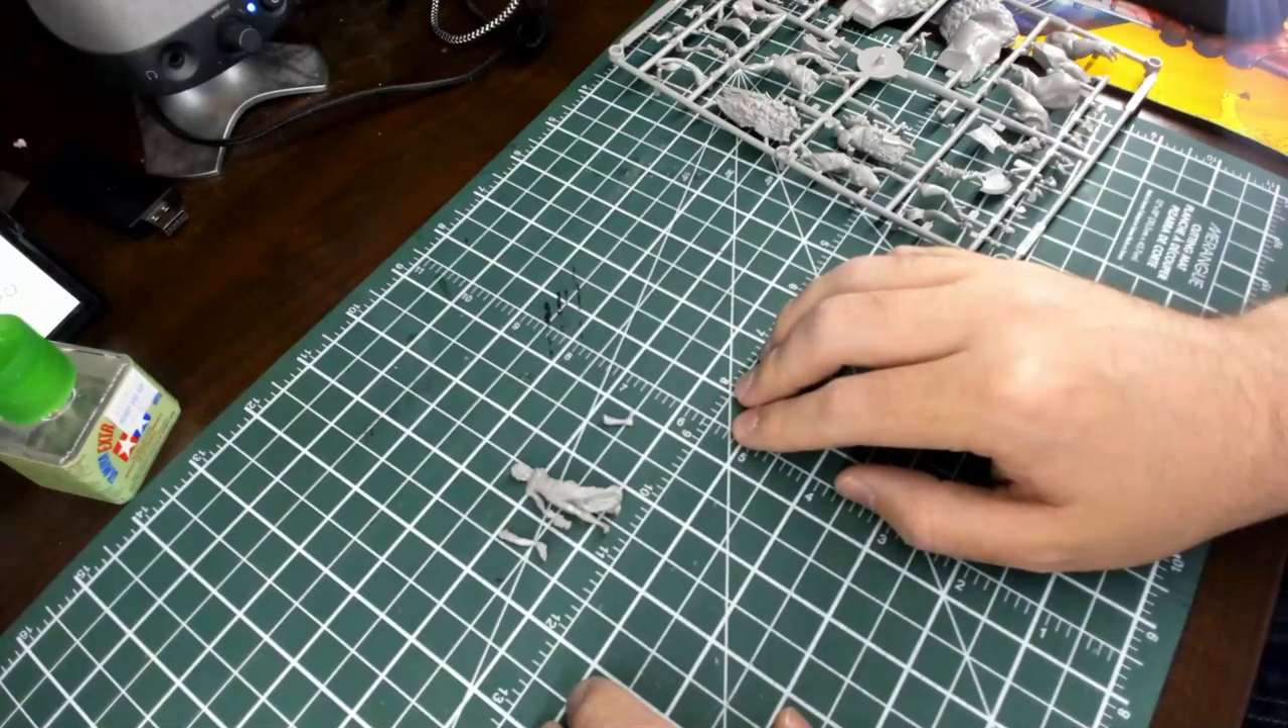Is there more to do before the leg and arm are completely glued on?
Yes.